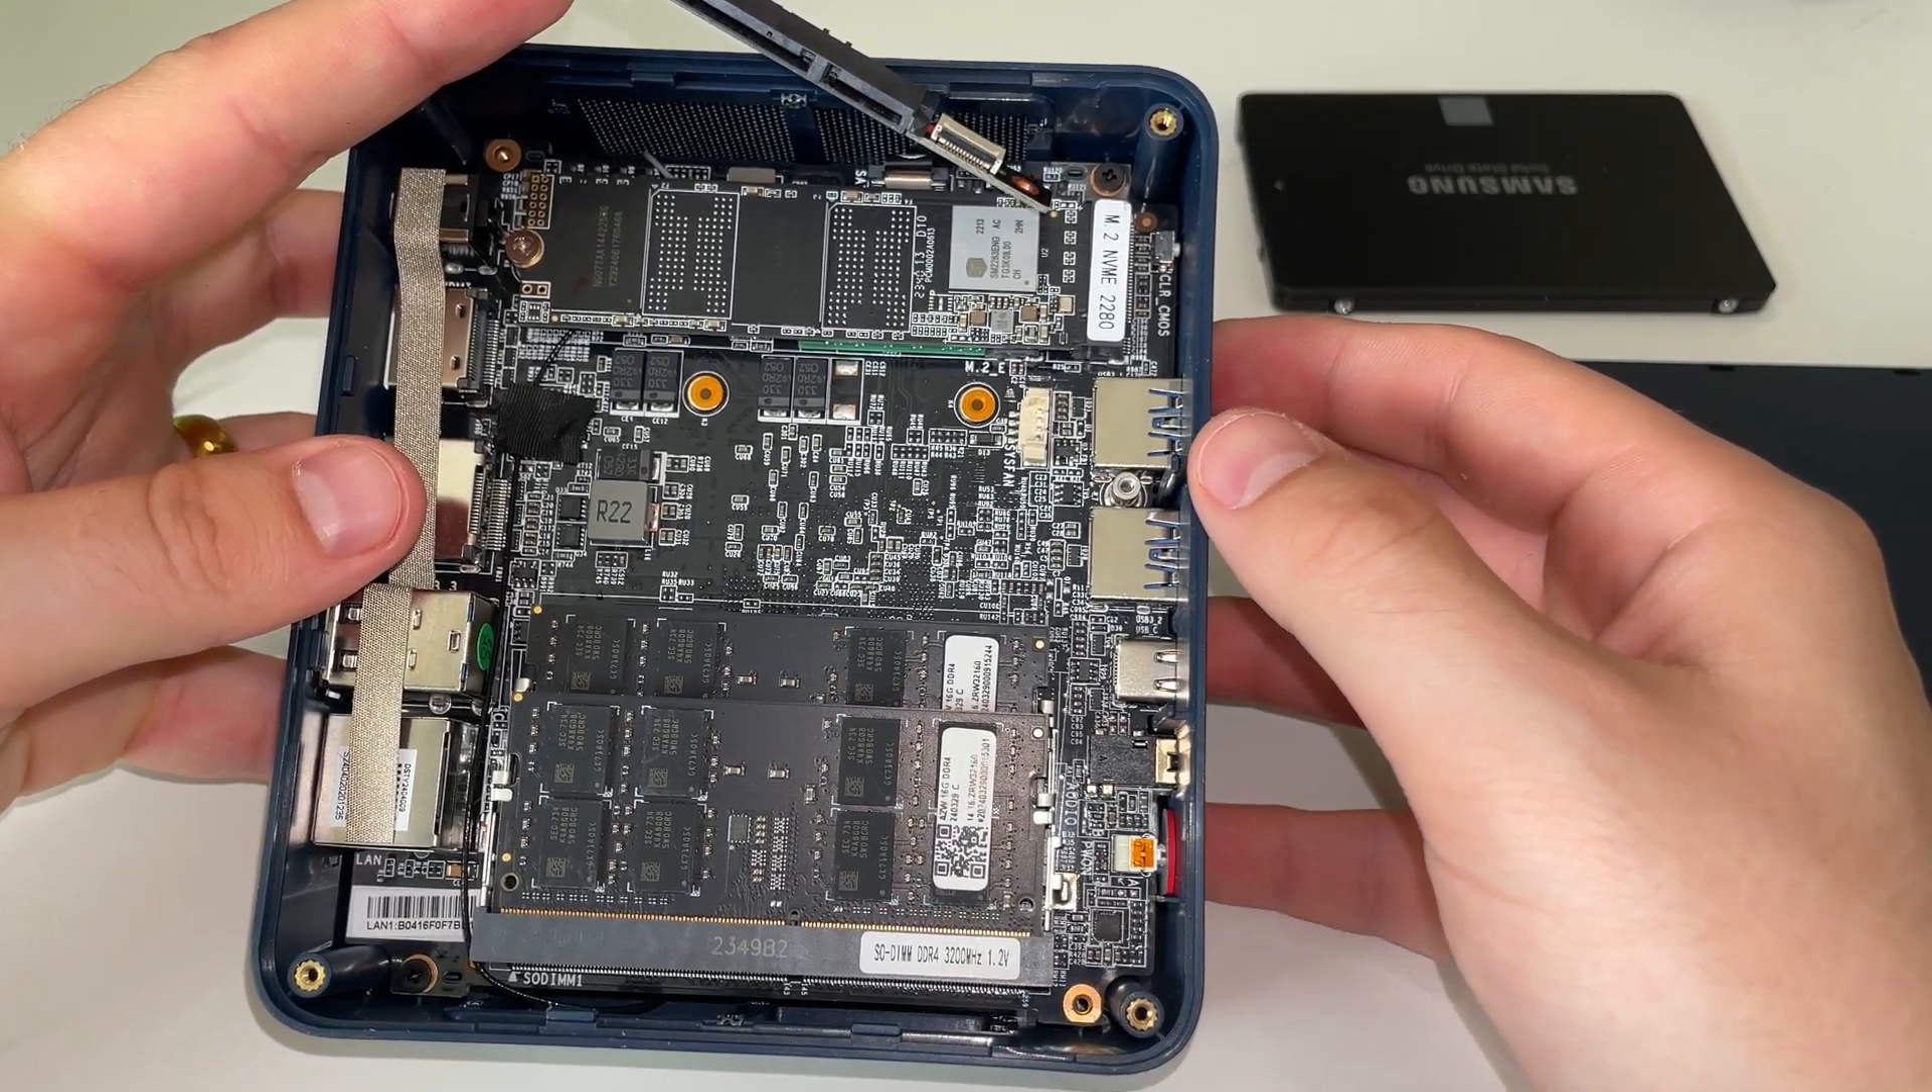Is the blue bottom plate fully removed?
Yes.